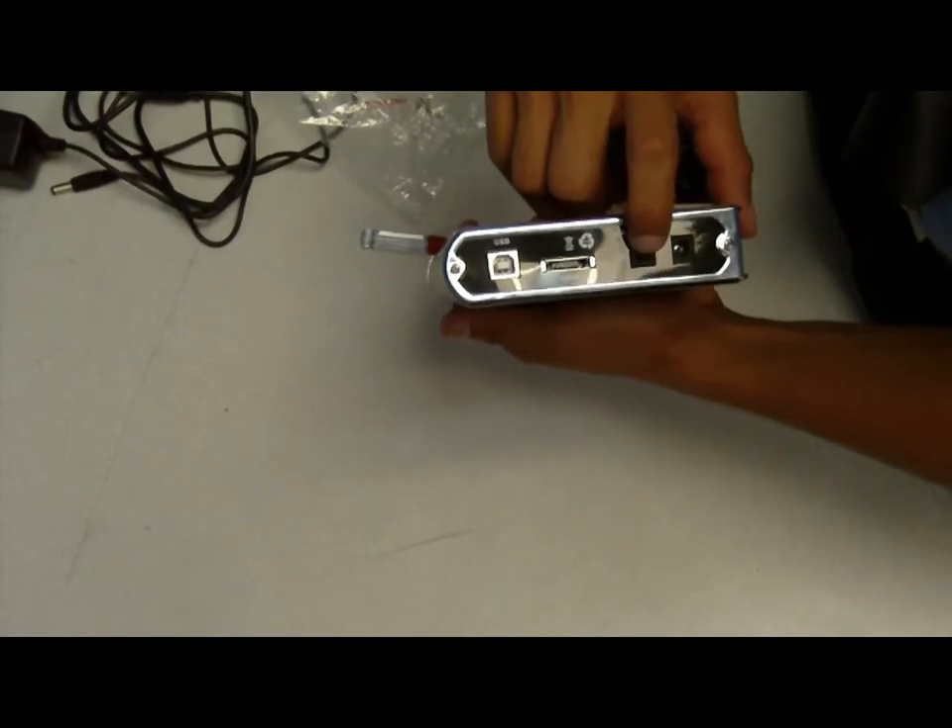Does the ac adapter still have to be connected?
Yes.